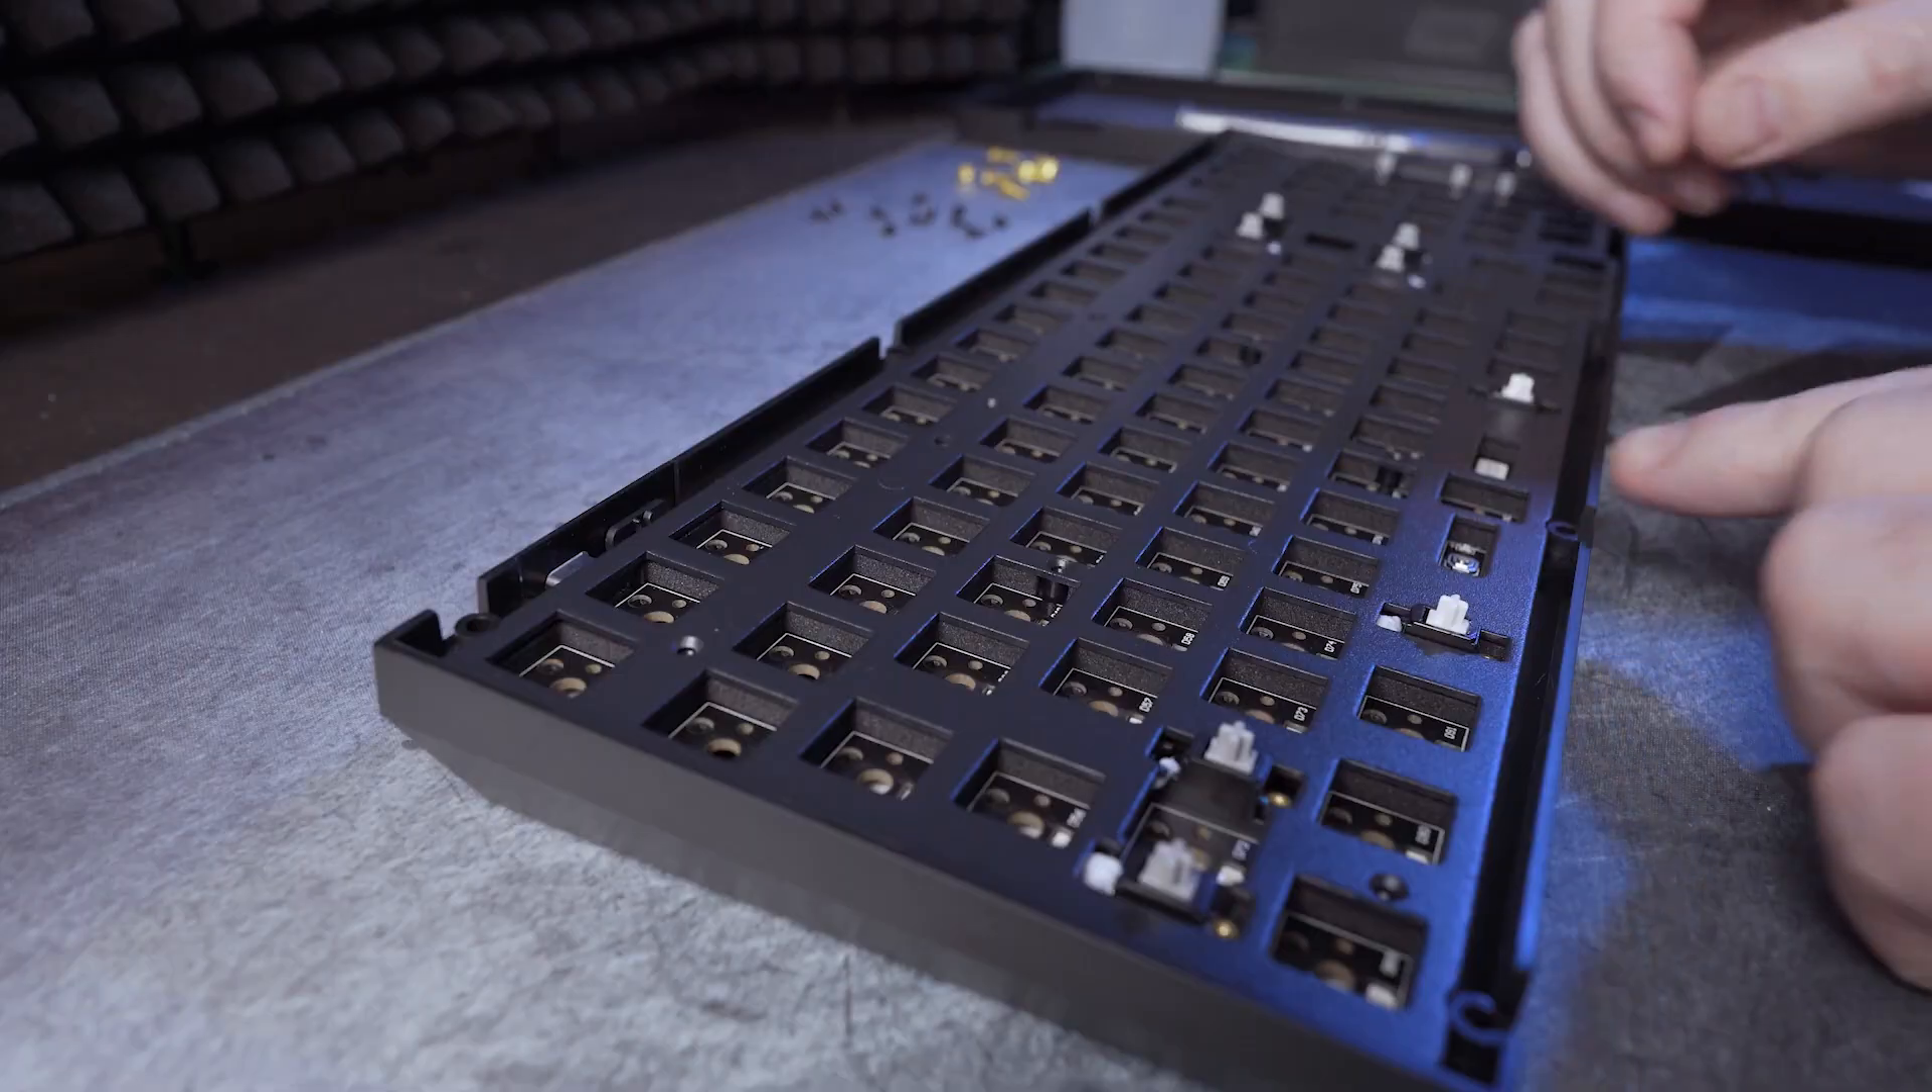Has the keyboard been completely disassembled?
No.